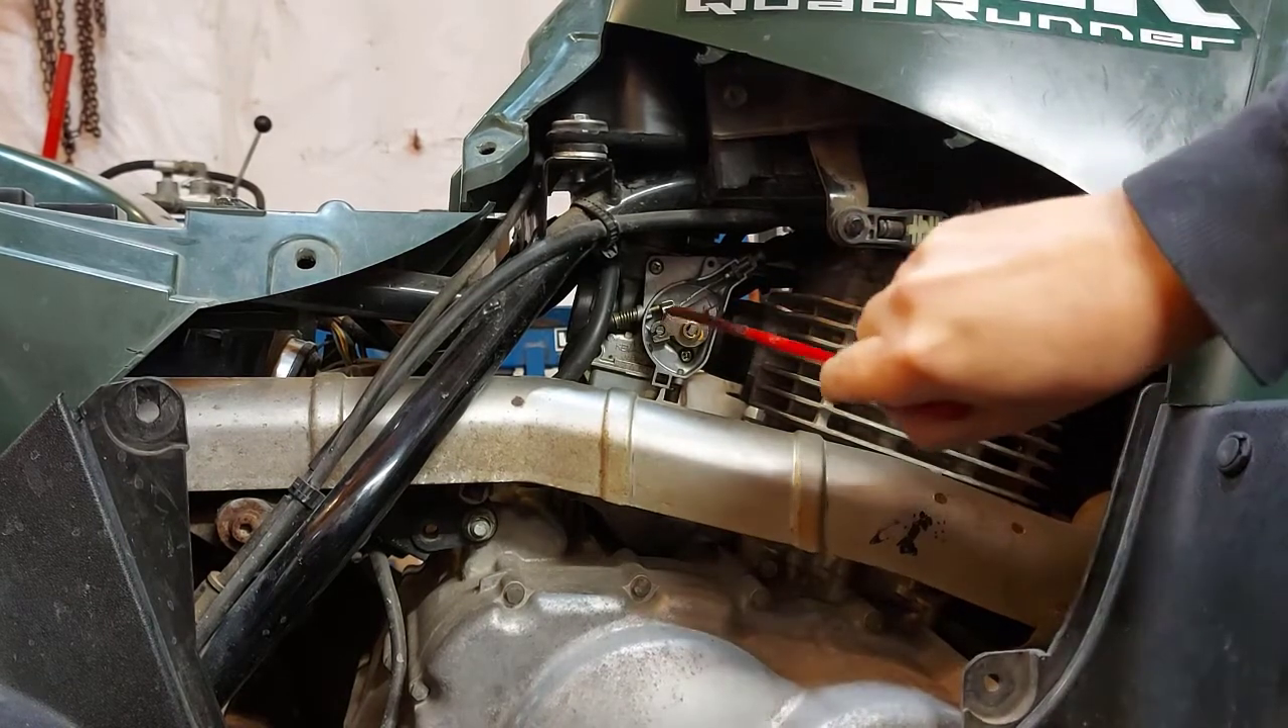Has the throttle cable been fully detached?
No.